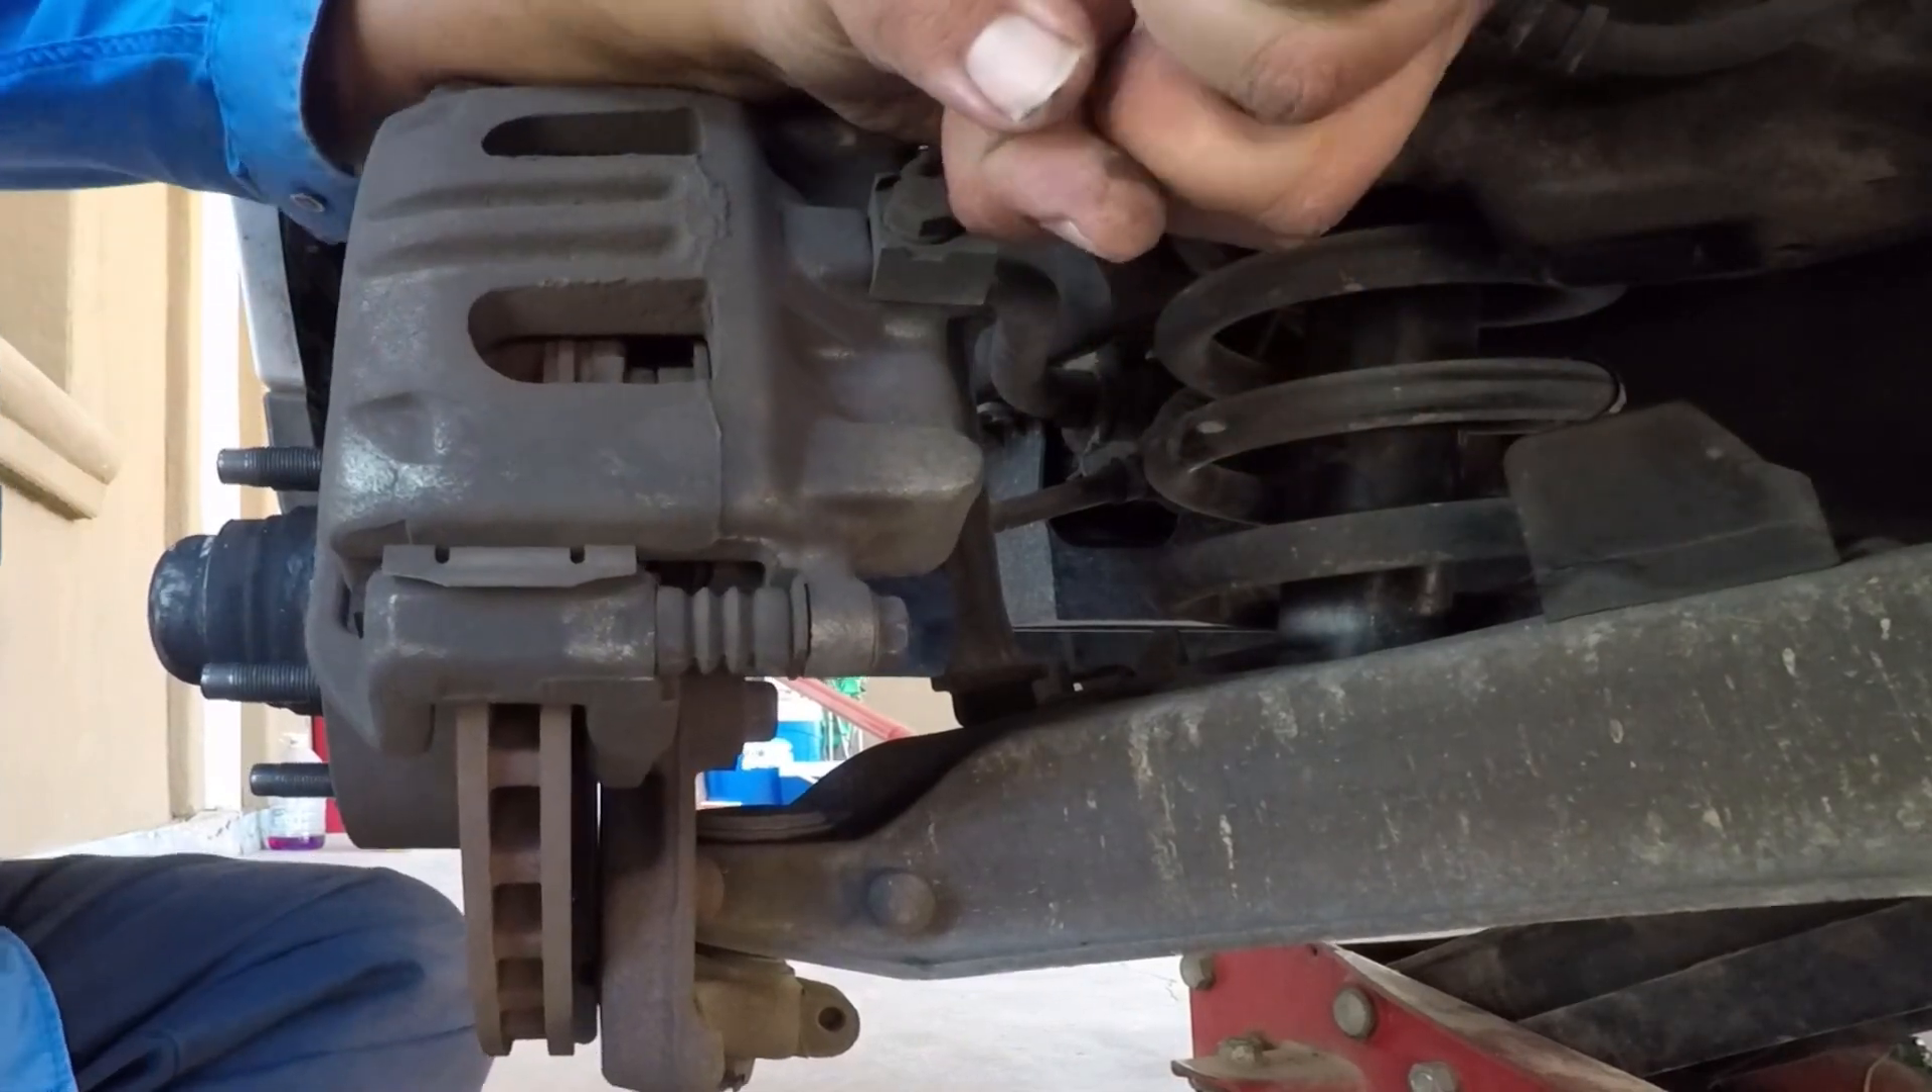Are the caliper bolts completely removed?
No.